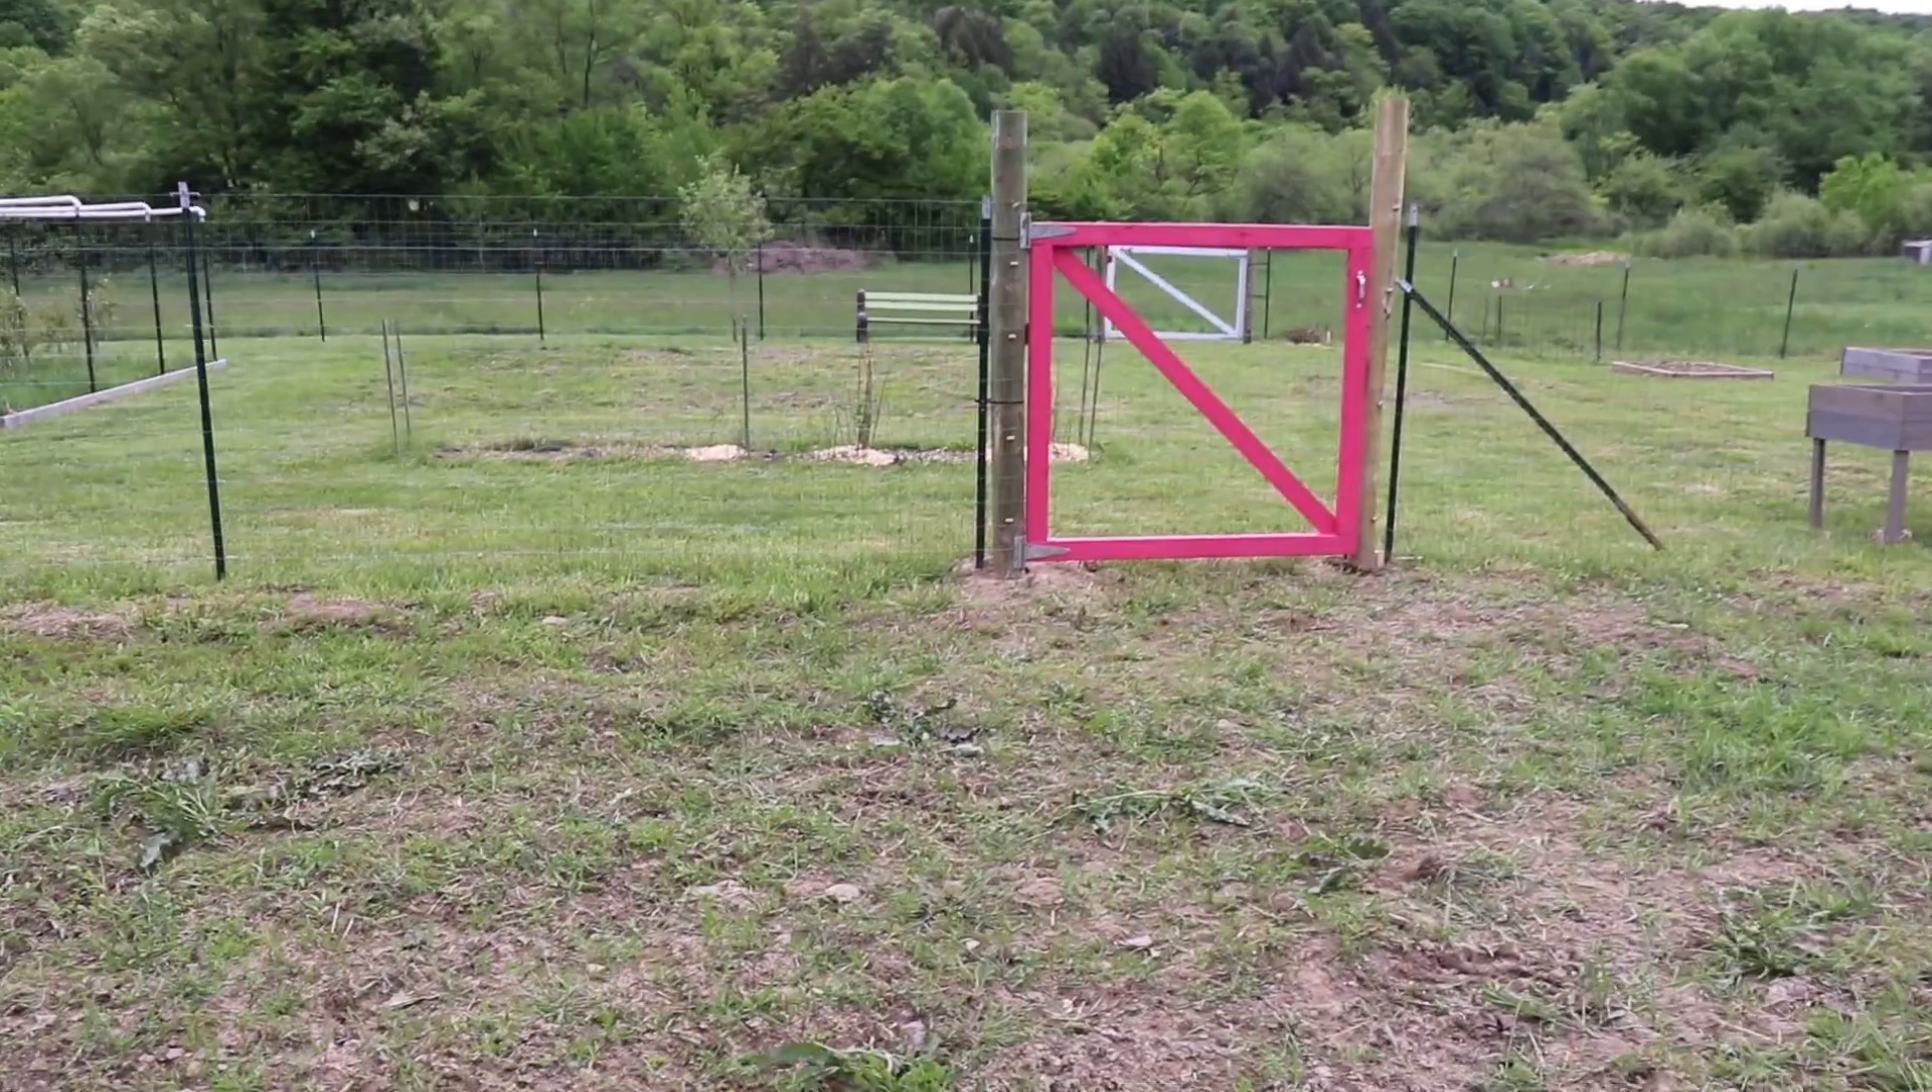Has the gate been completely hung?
Yes.